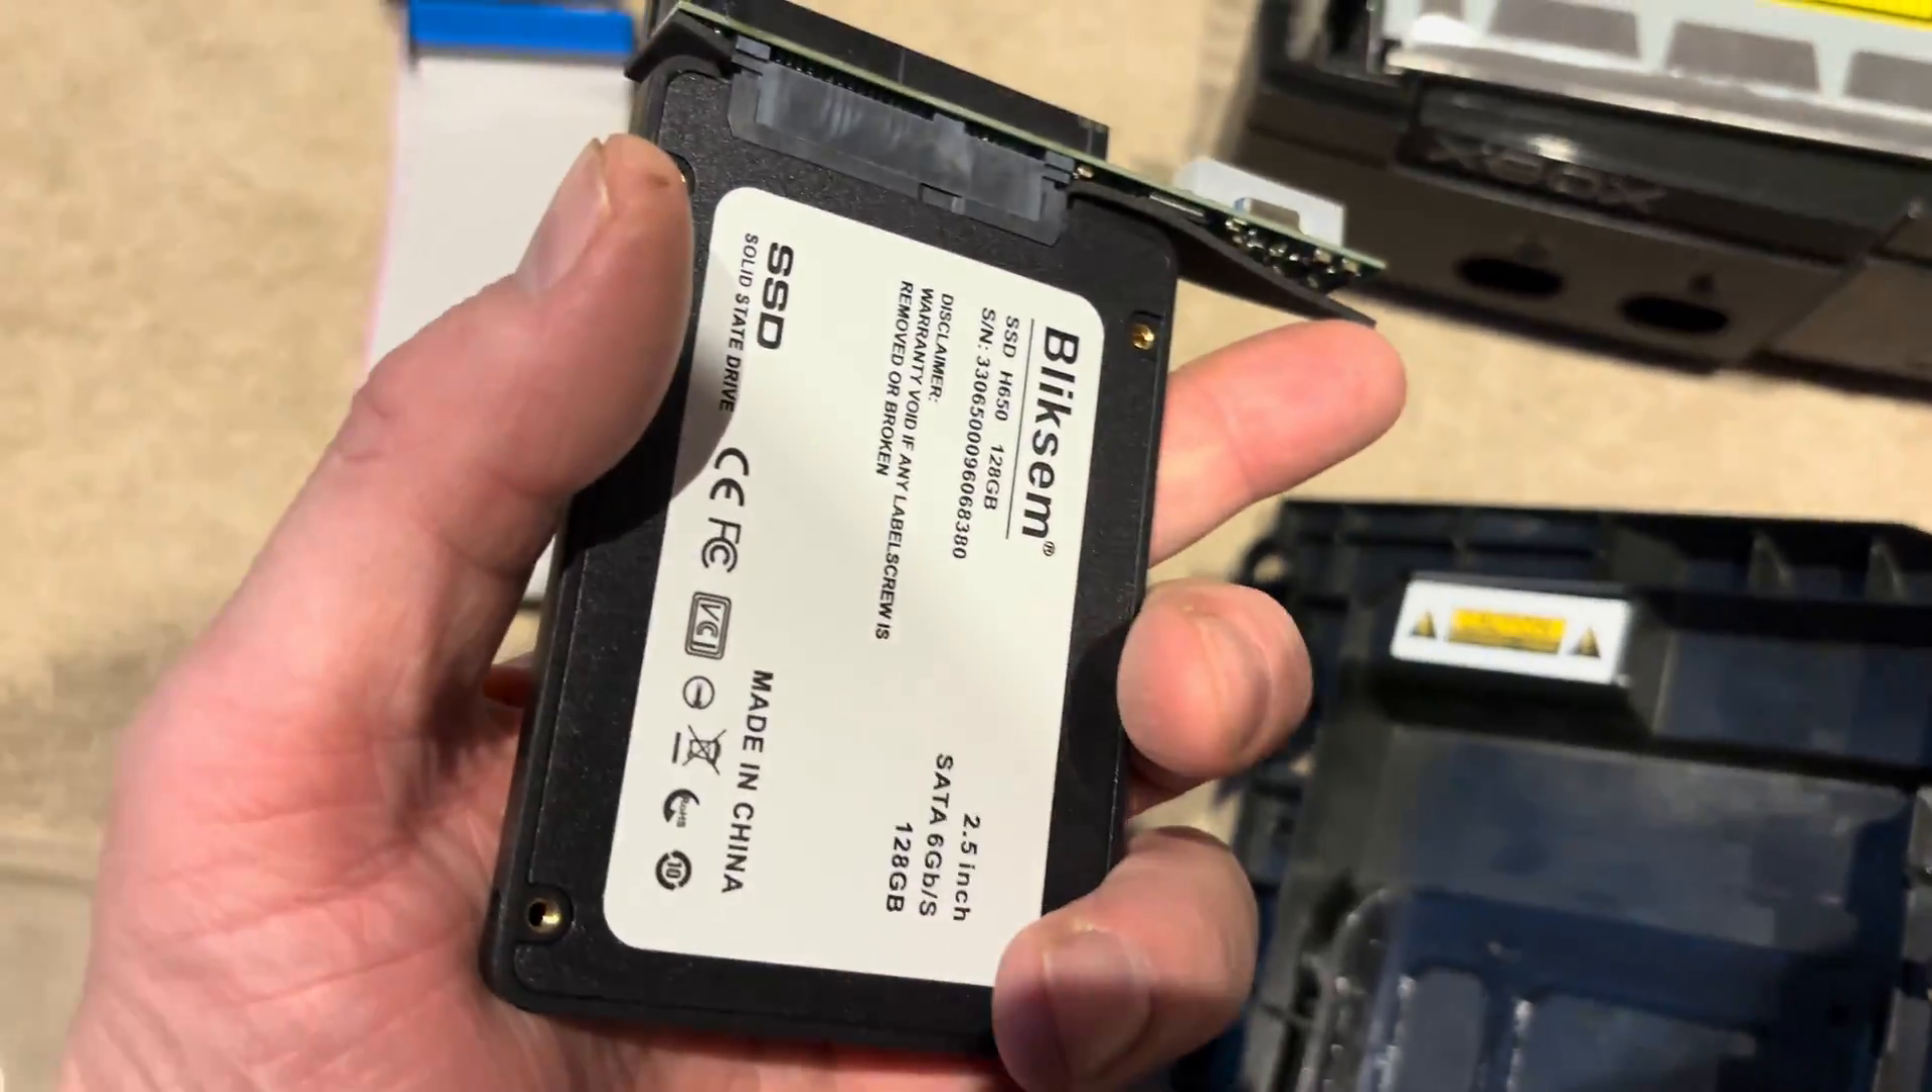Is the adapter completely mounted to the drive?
Yes.